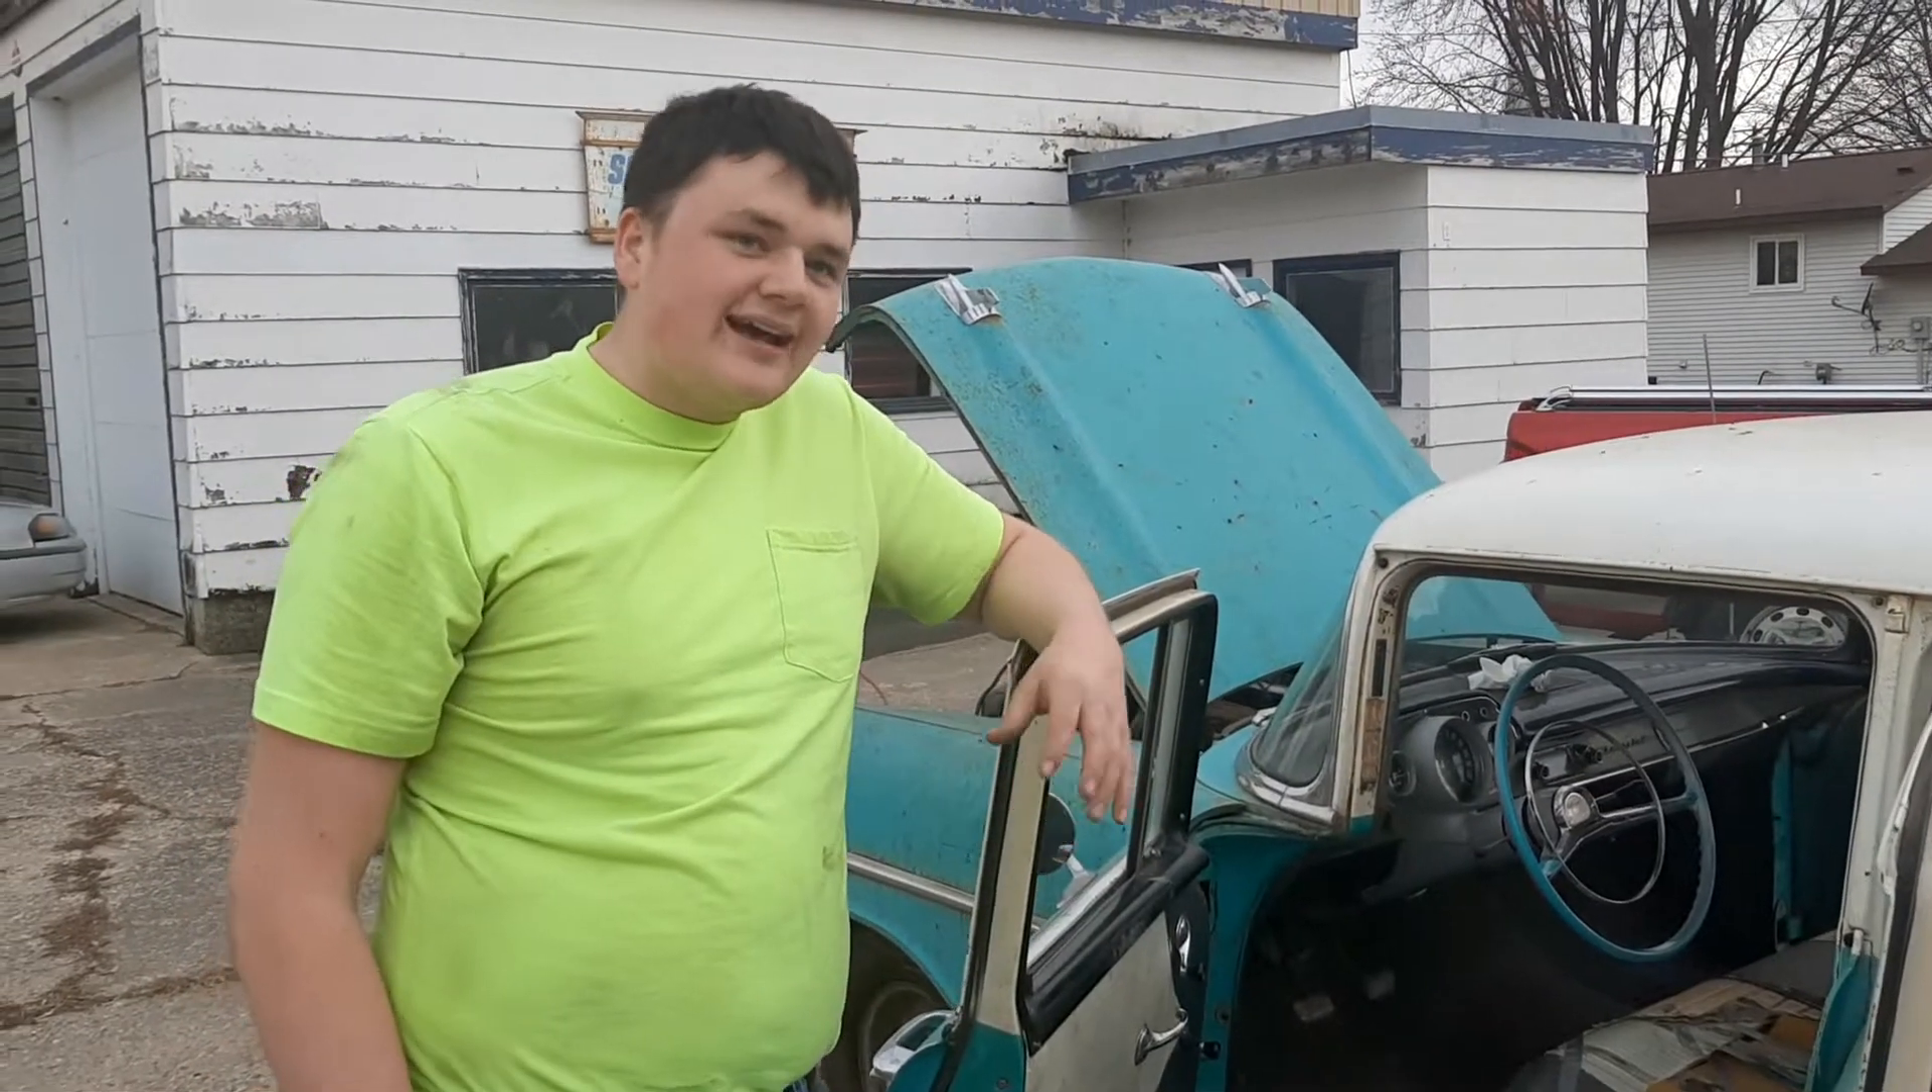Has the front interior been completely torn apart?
No.